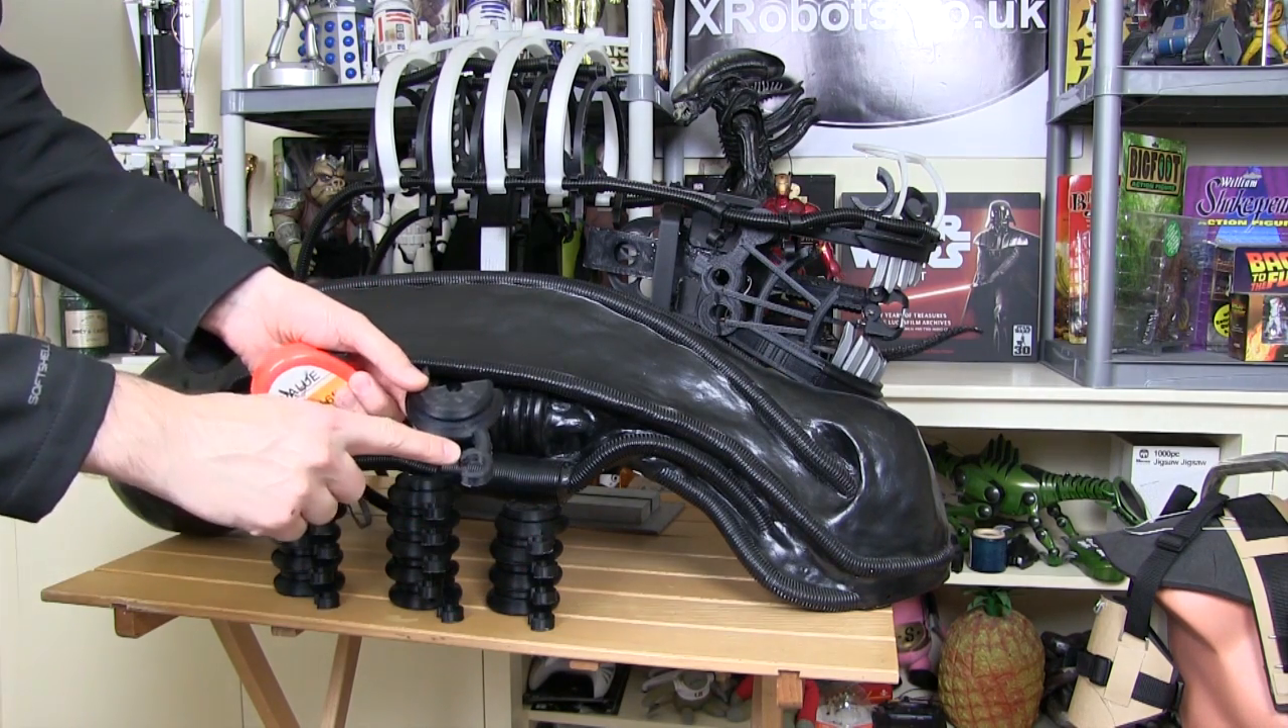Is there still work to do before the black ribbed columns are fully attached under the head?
Yes.